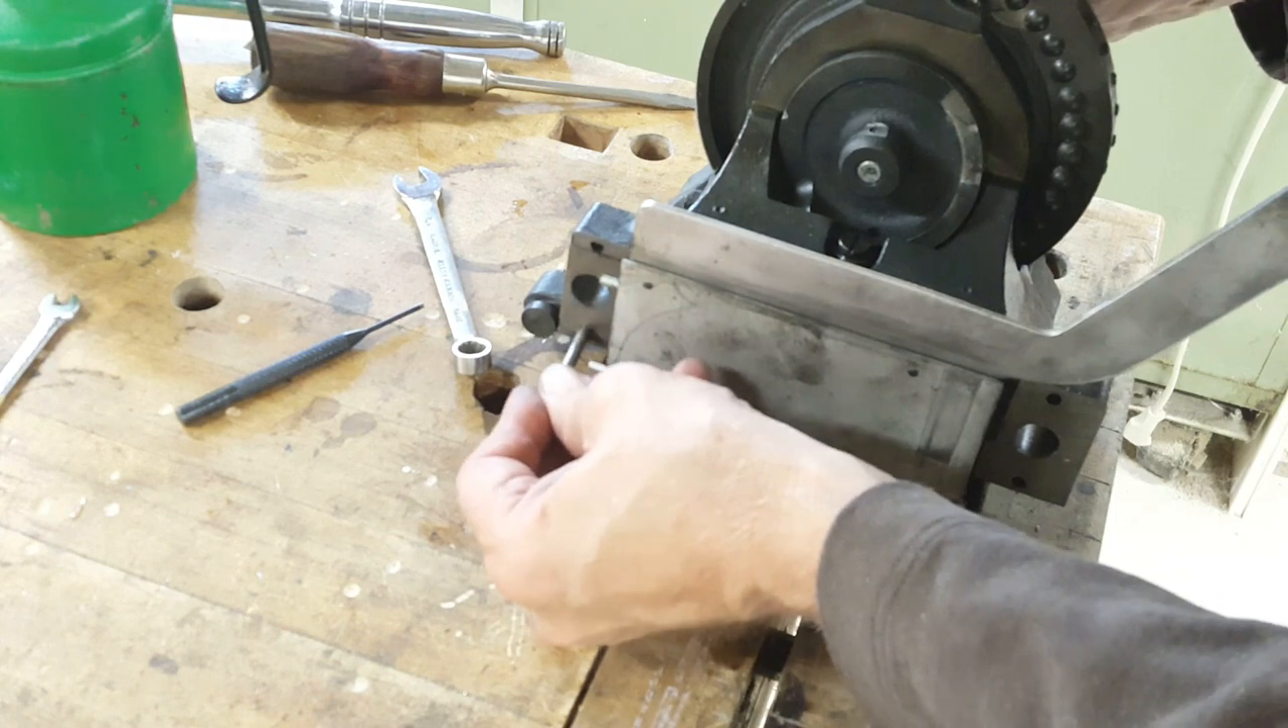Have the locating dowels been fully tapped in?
No.